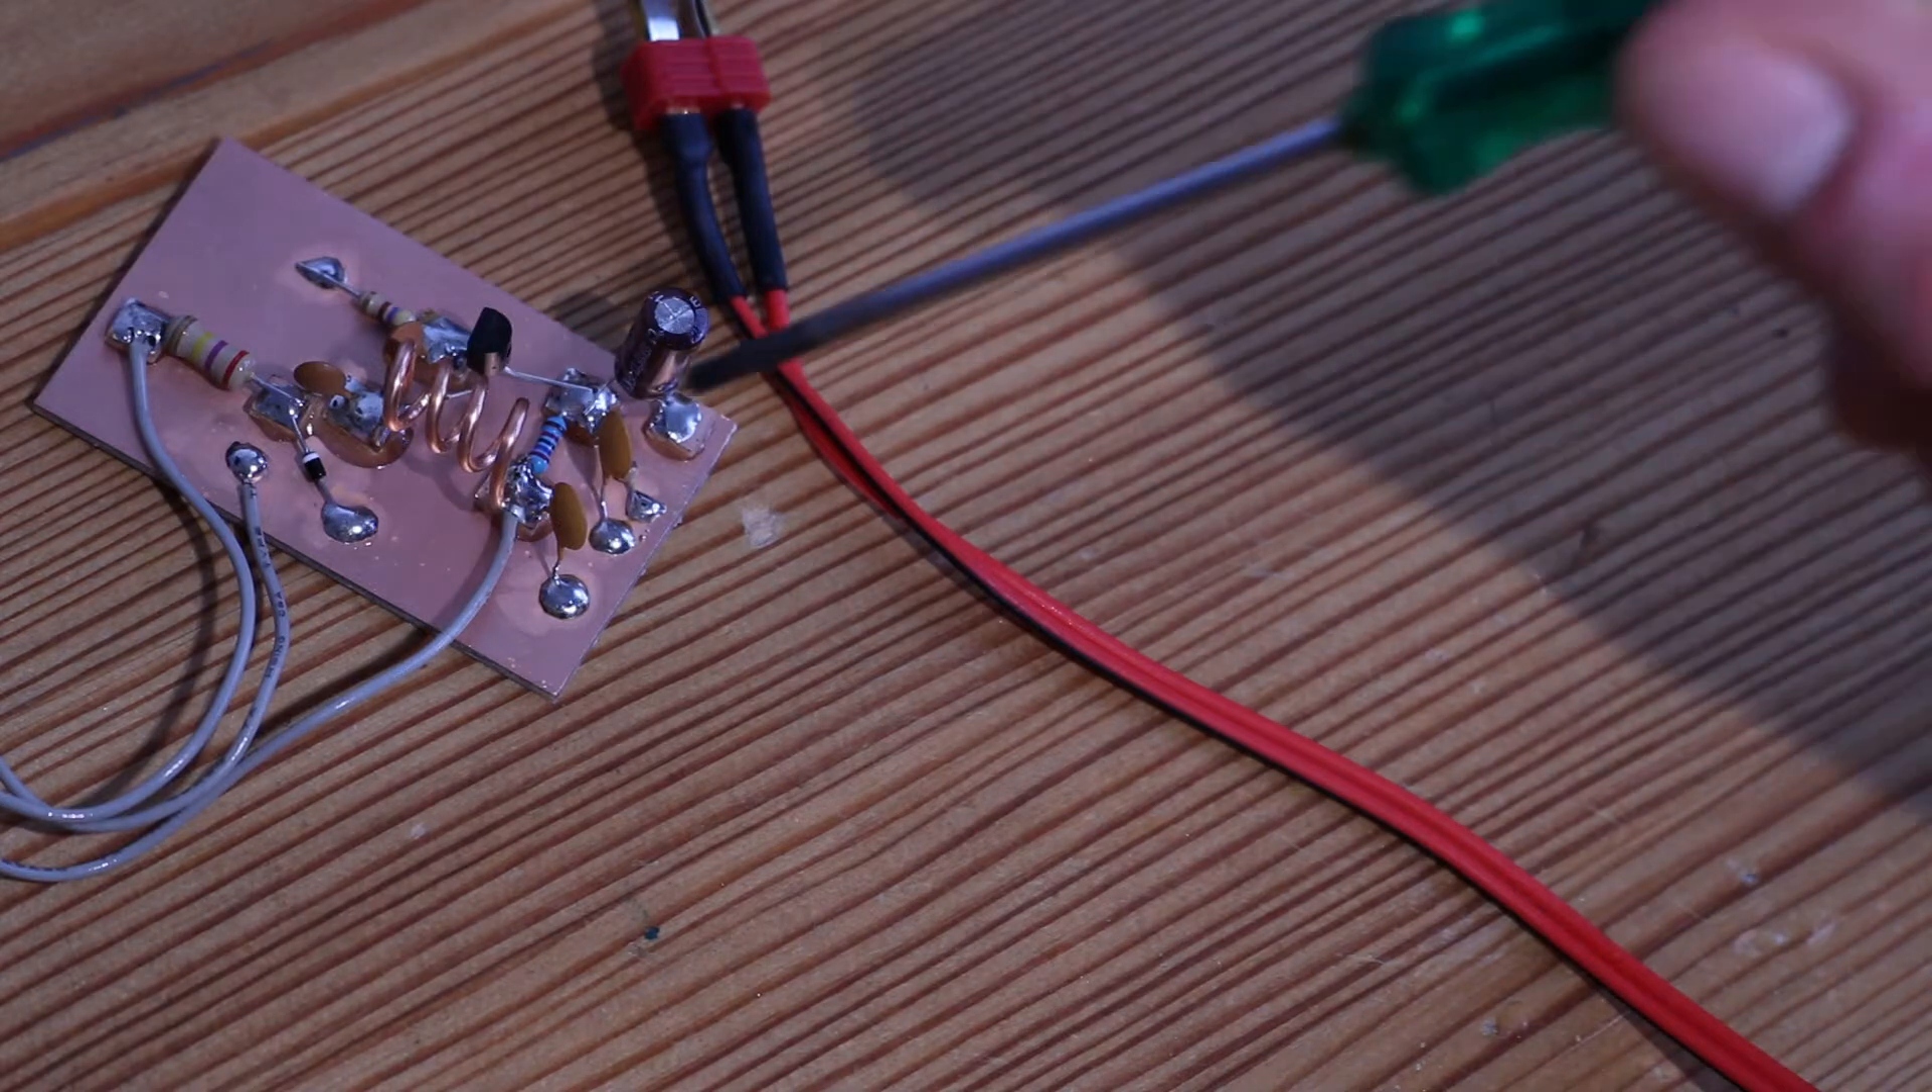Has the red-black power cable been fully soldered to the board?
No.